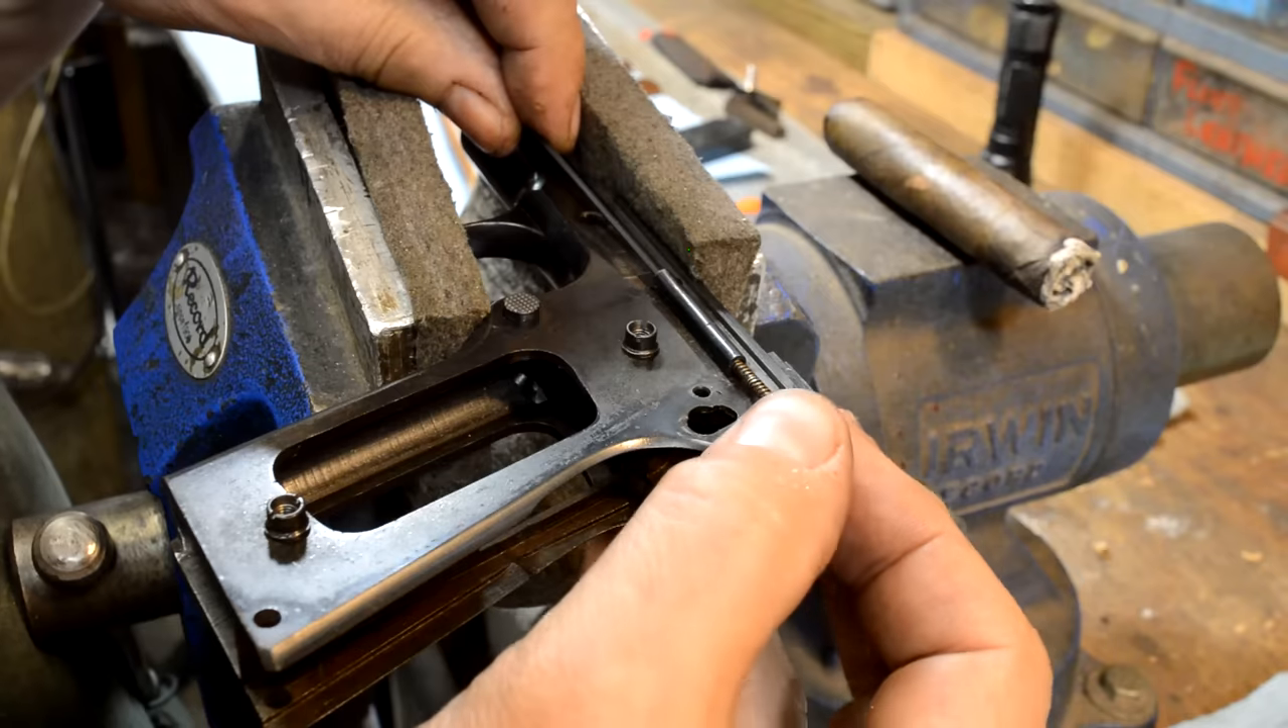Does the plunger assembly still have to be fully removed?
Yes.